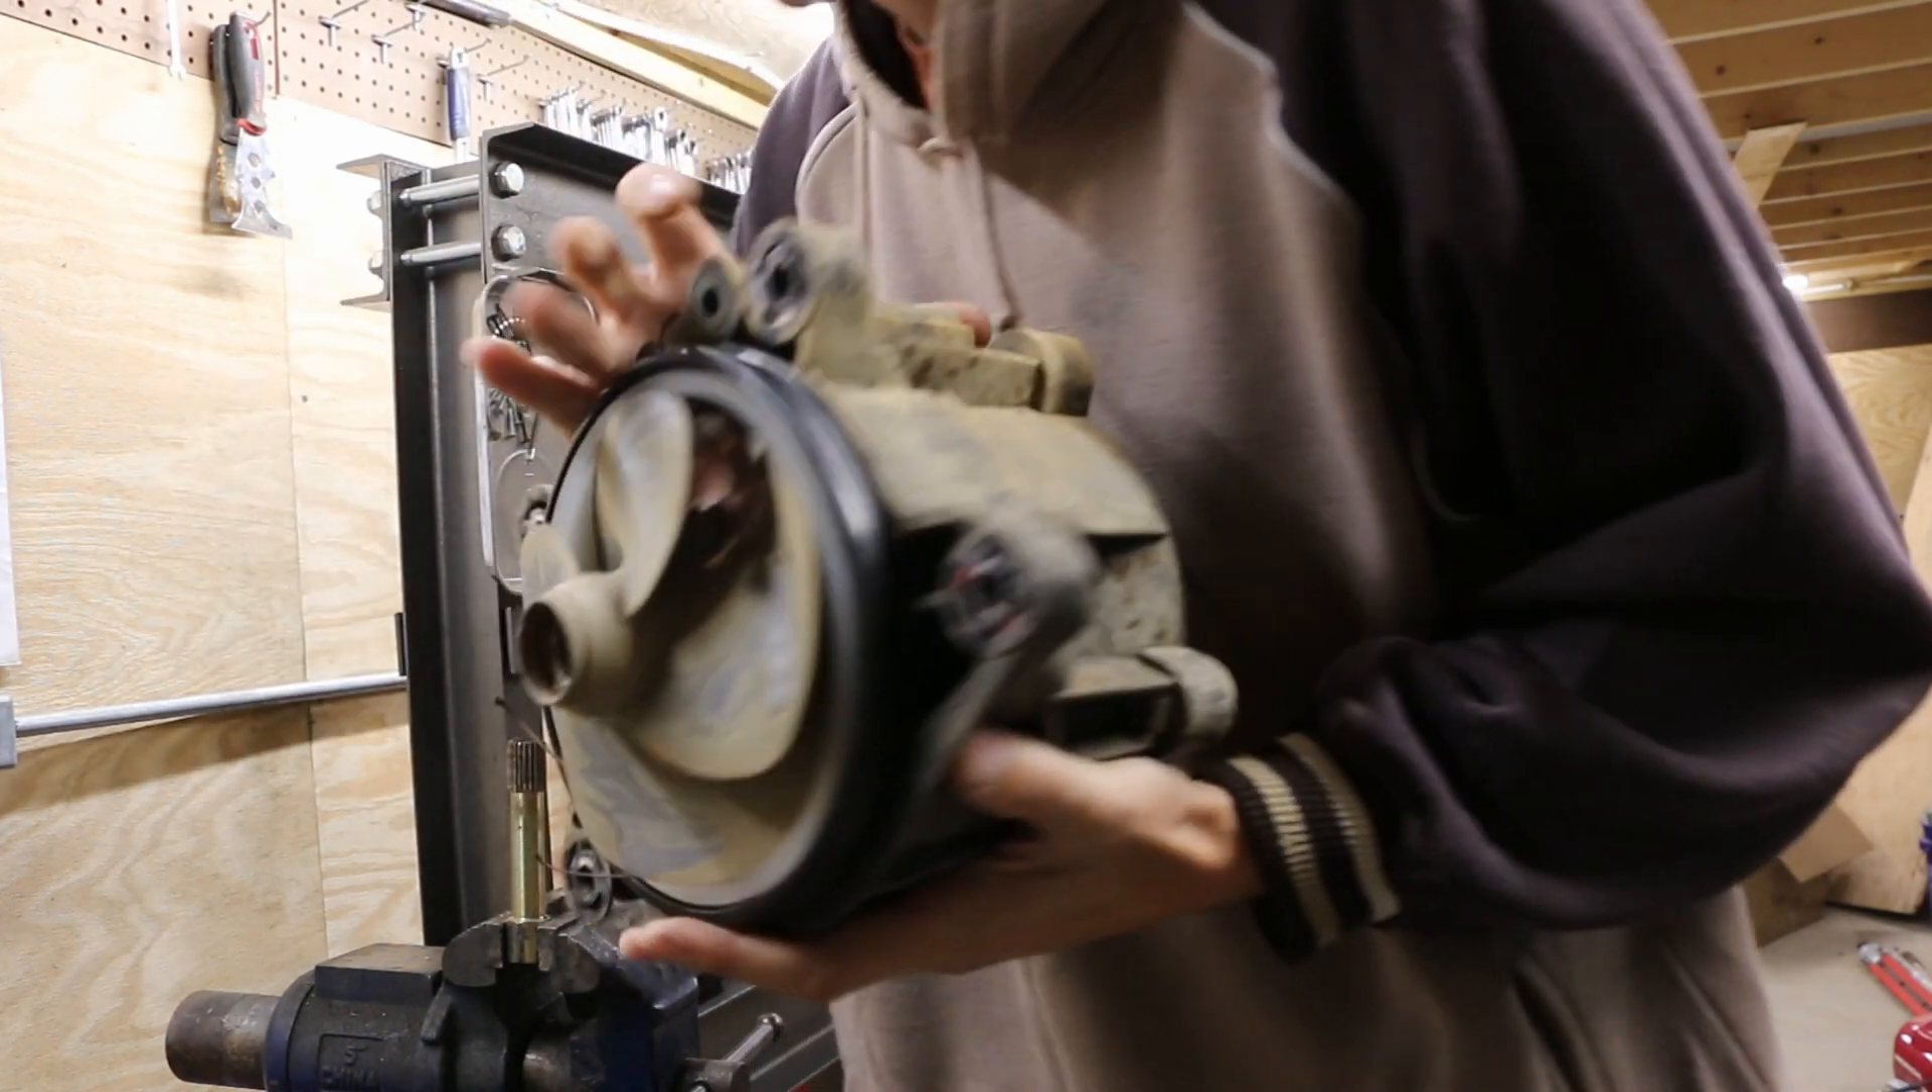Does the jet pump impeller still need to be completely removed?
Yes.